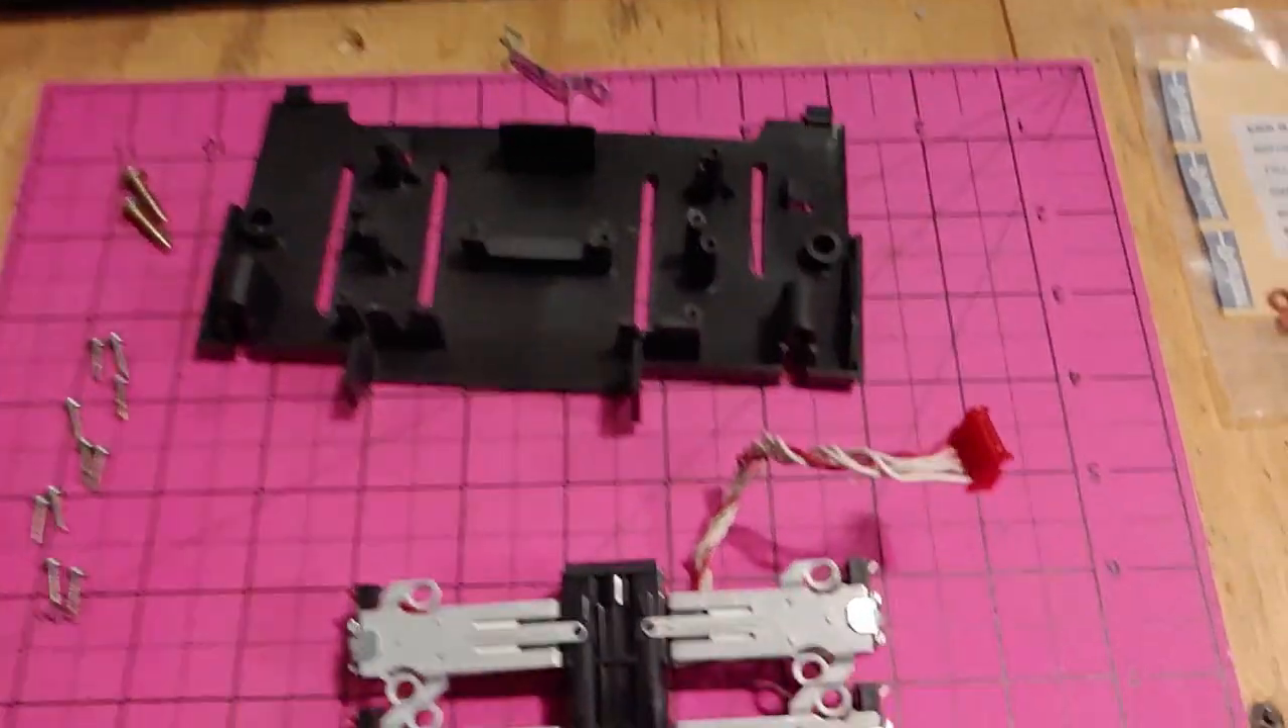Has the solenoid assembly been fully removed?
Yes.